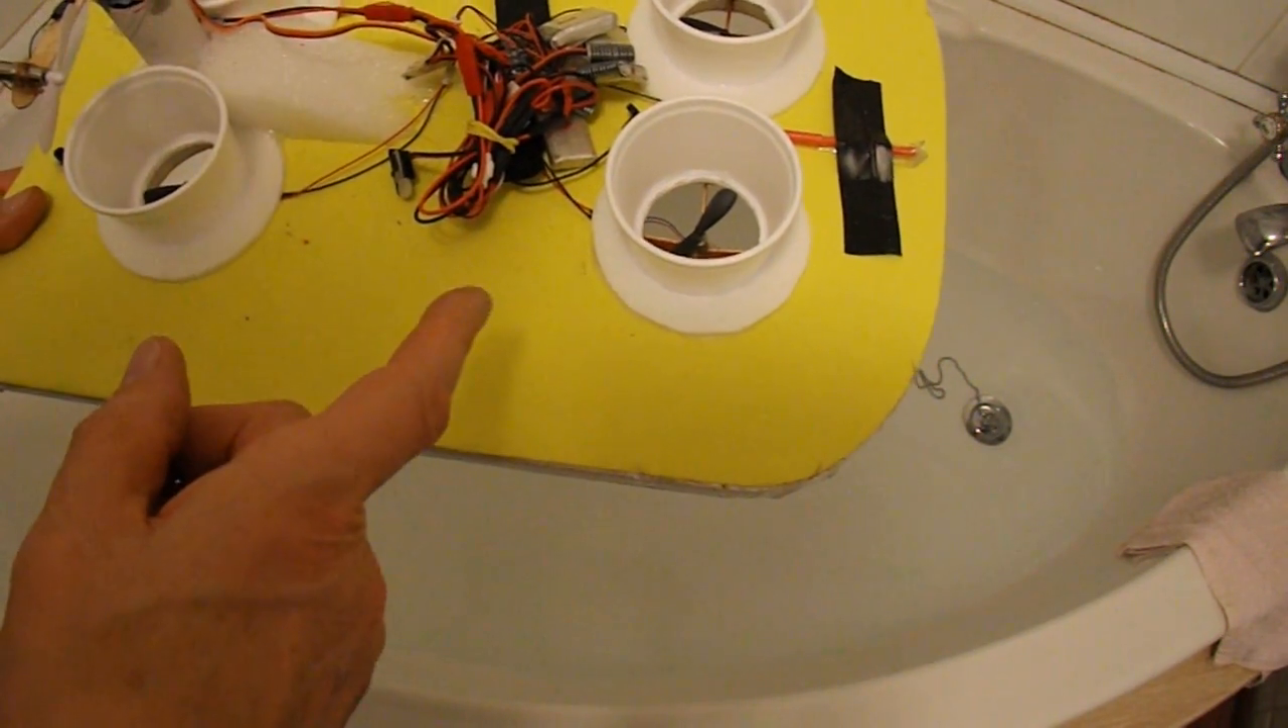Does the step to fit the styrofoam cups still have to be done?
No.